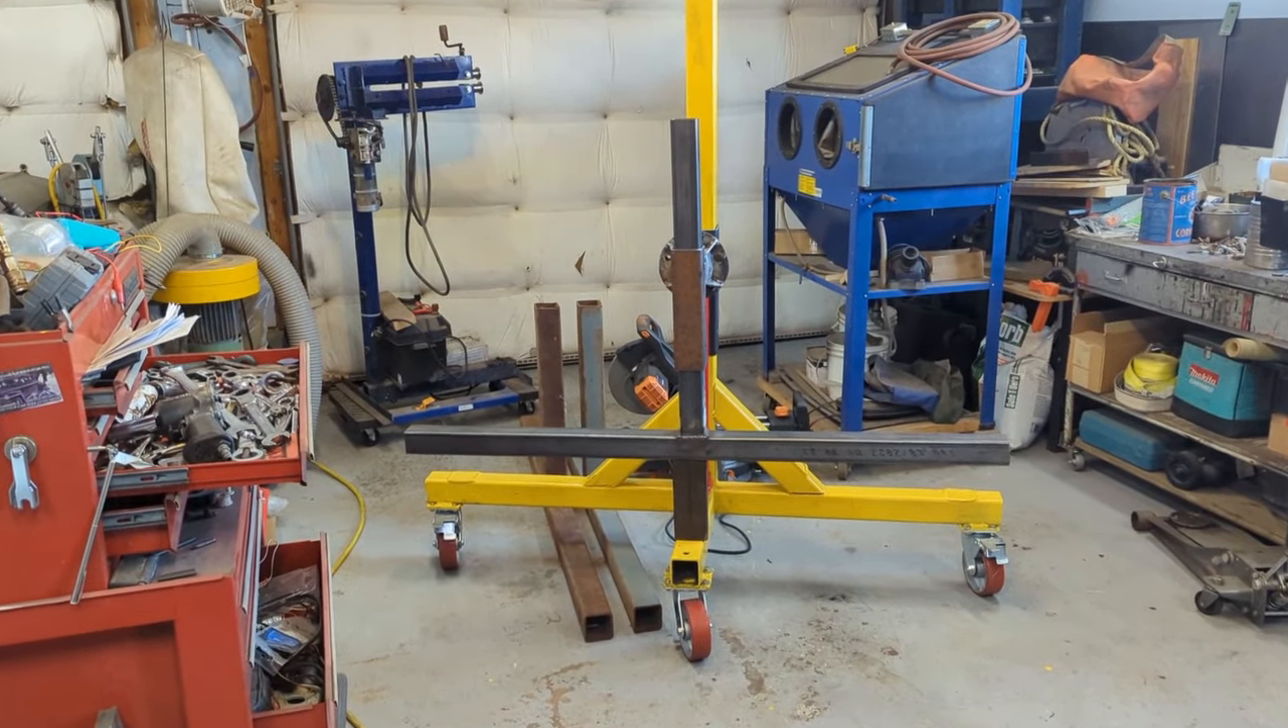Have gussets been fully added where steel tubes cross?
No.